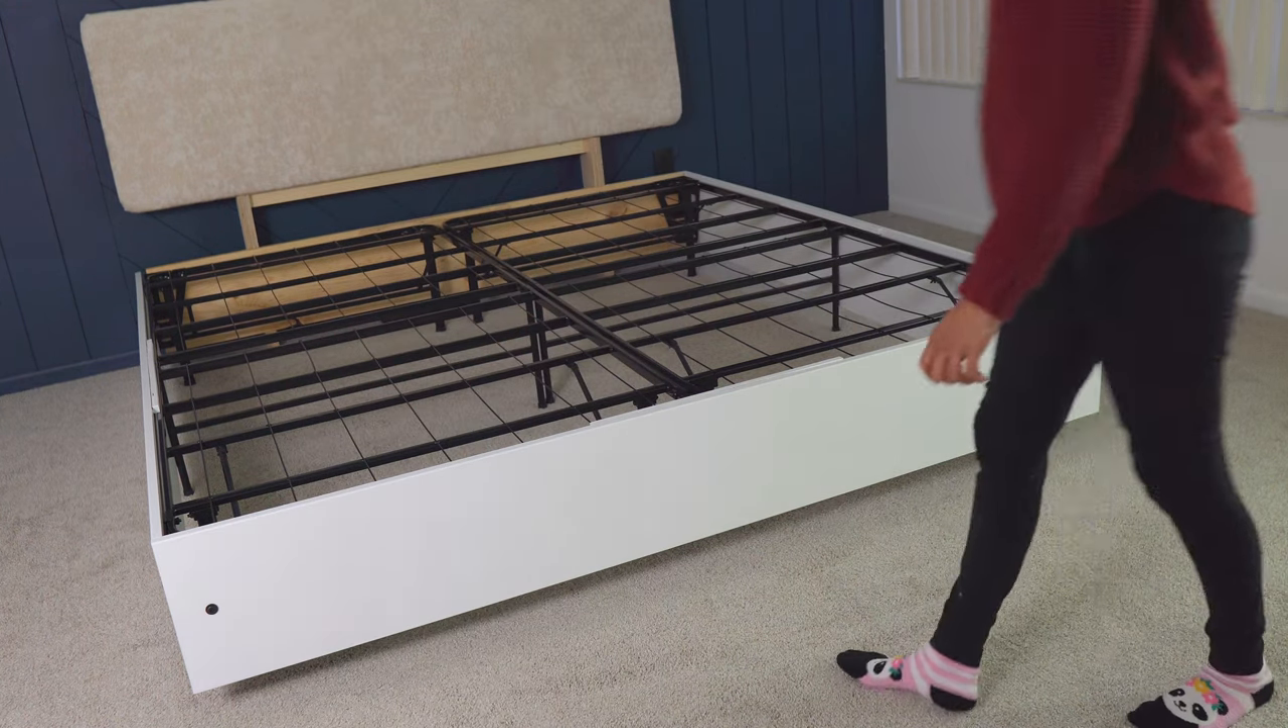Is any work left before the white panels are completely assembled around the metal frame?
No.